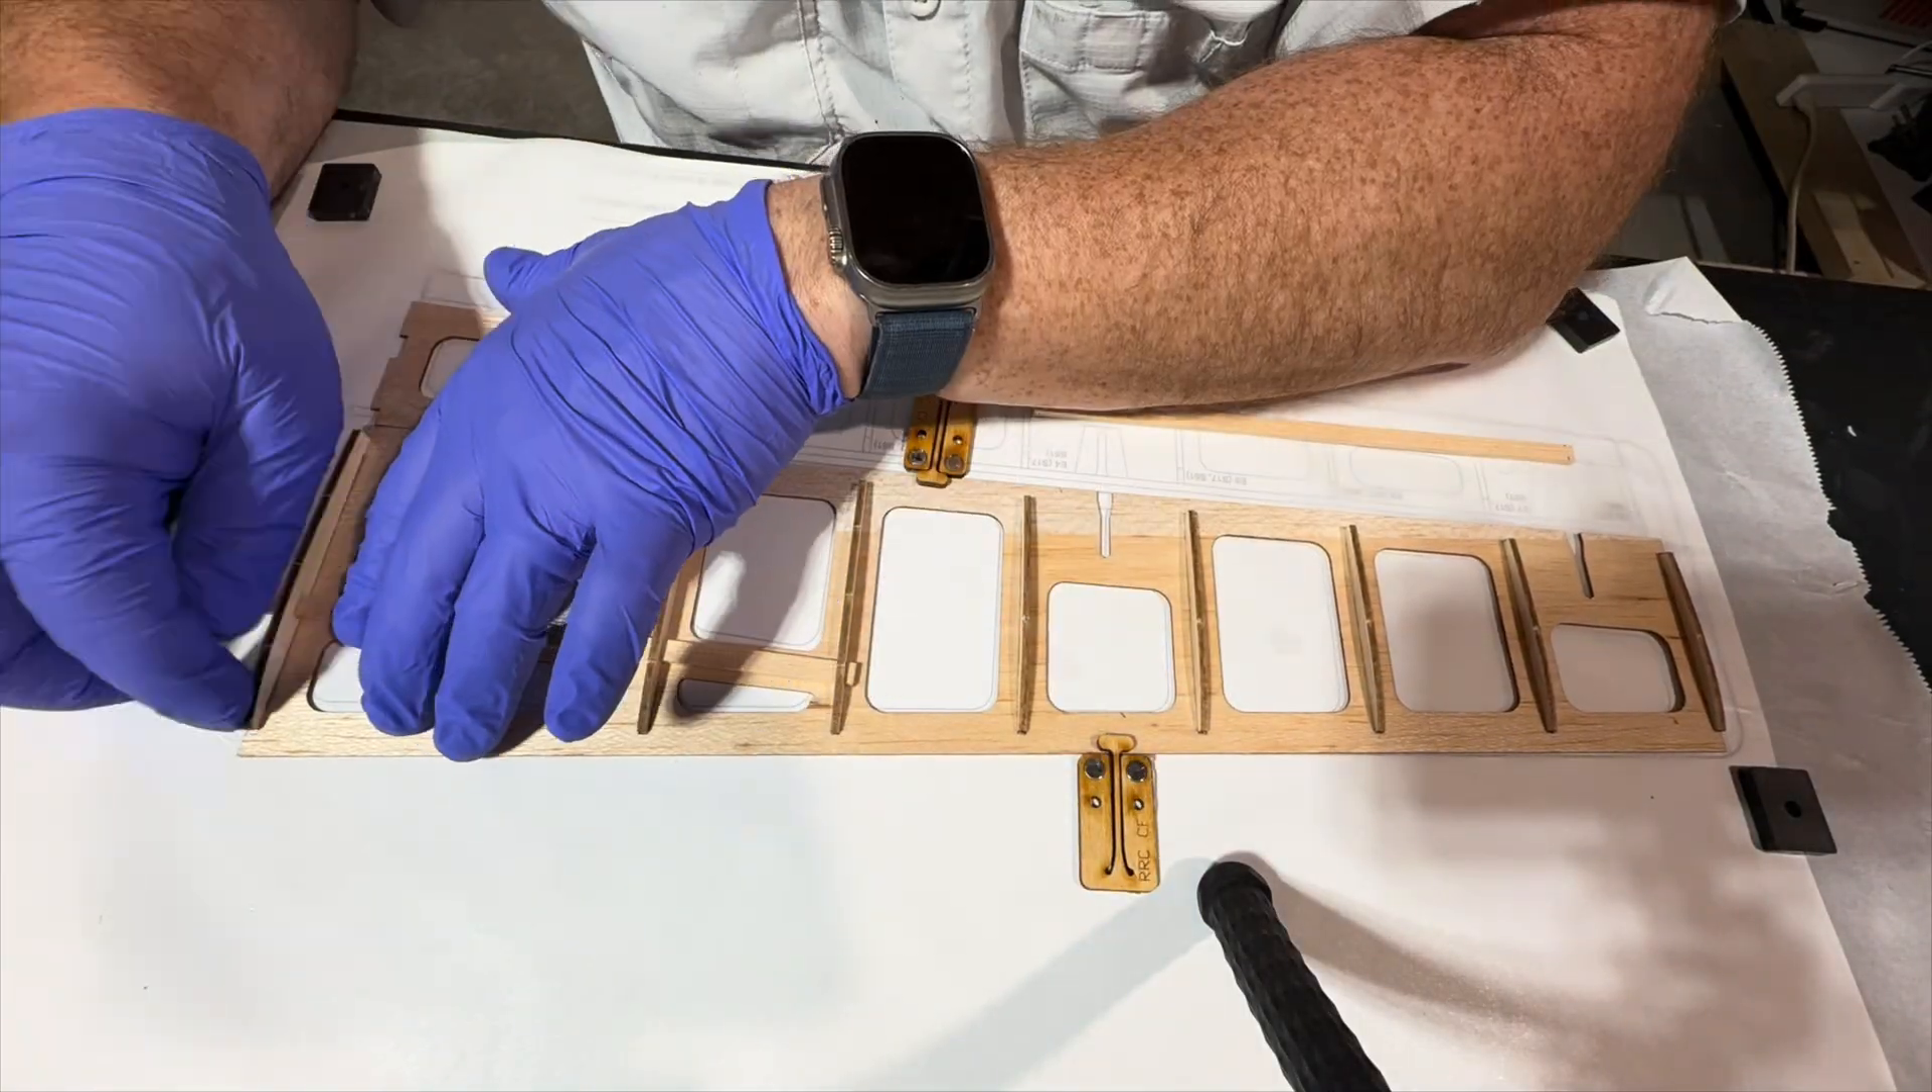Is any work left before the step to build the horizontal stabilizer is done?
Yes.